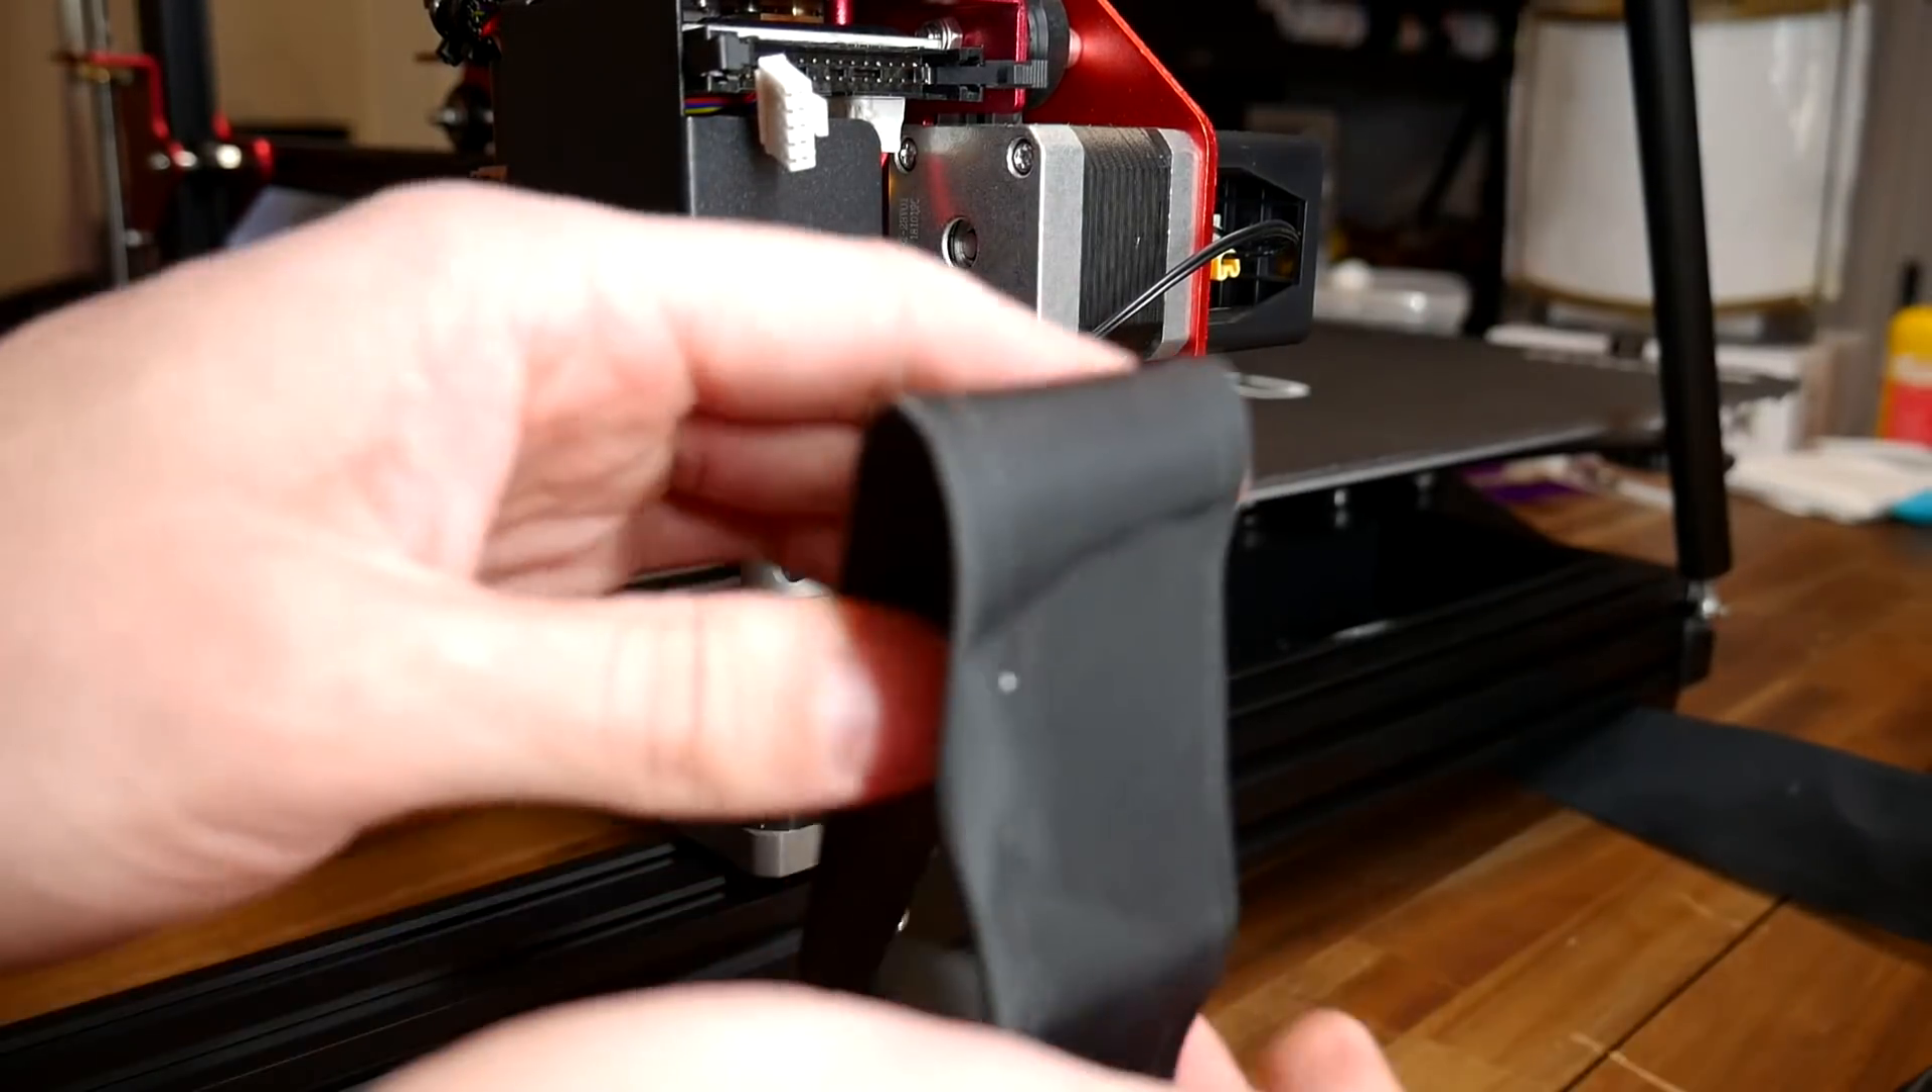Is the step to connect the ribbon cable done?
No.